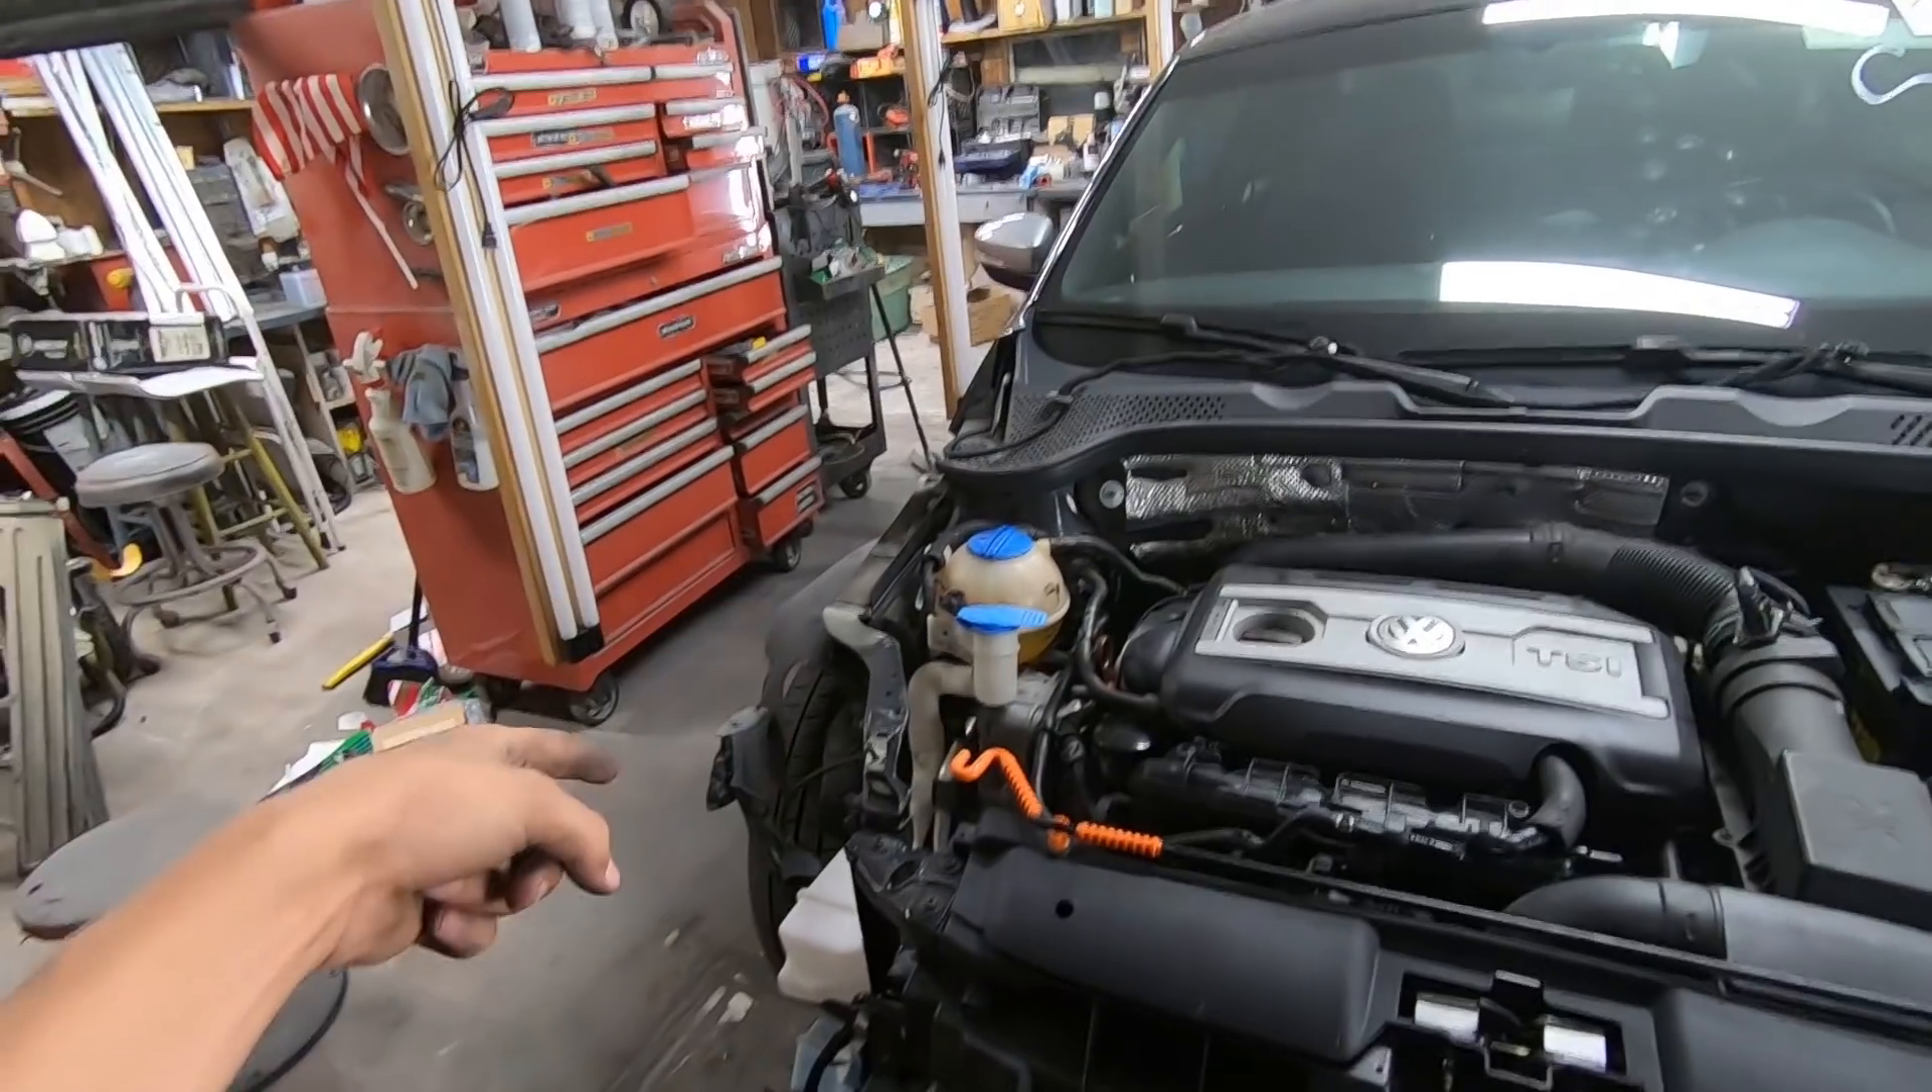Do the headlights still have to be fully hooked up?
Yes.